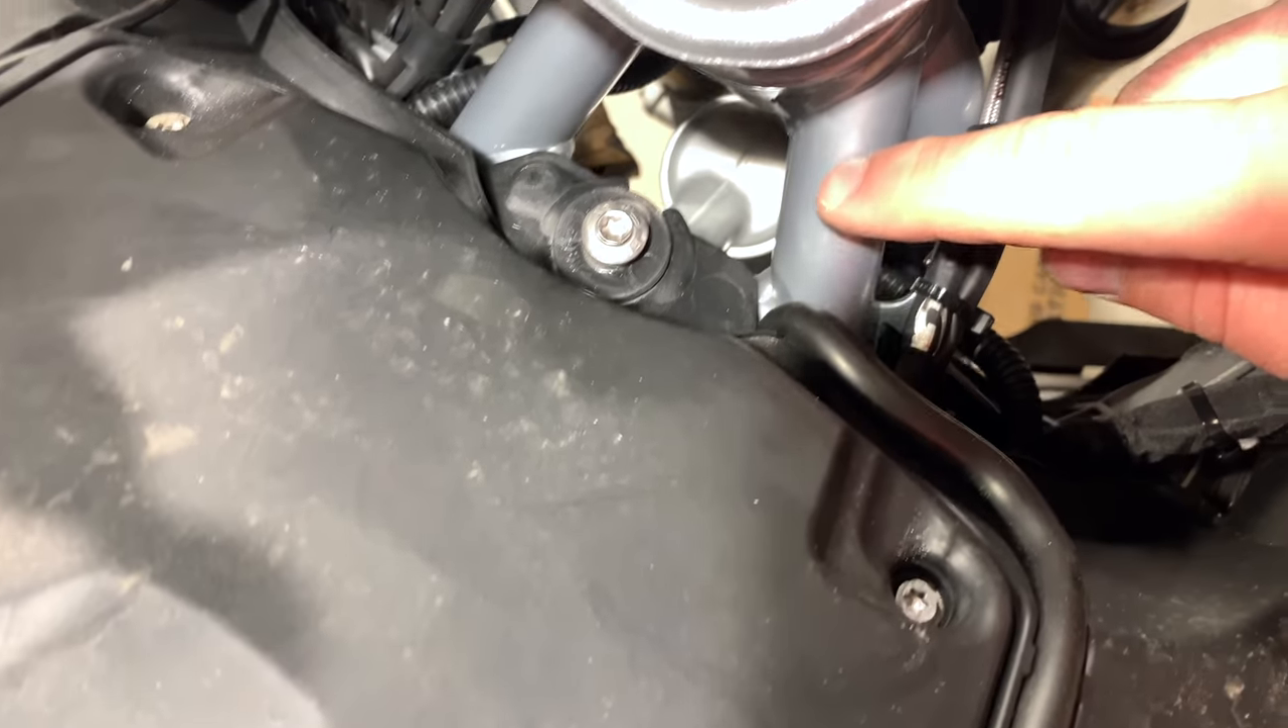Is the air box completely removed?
No.